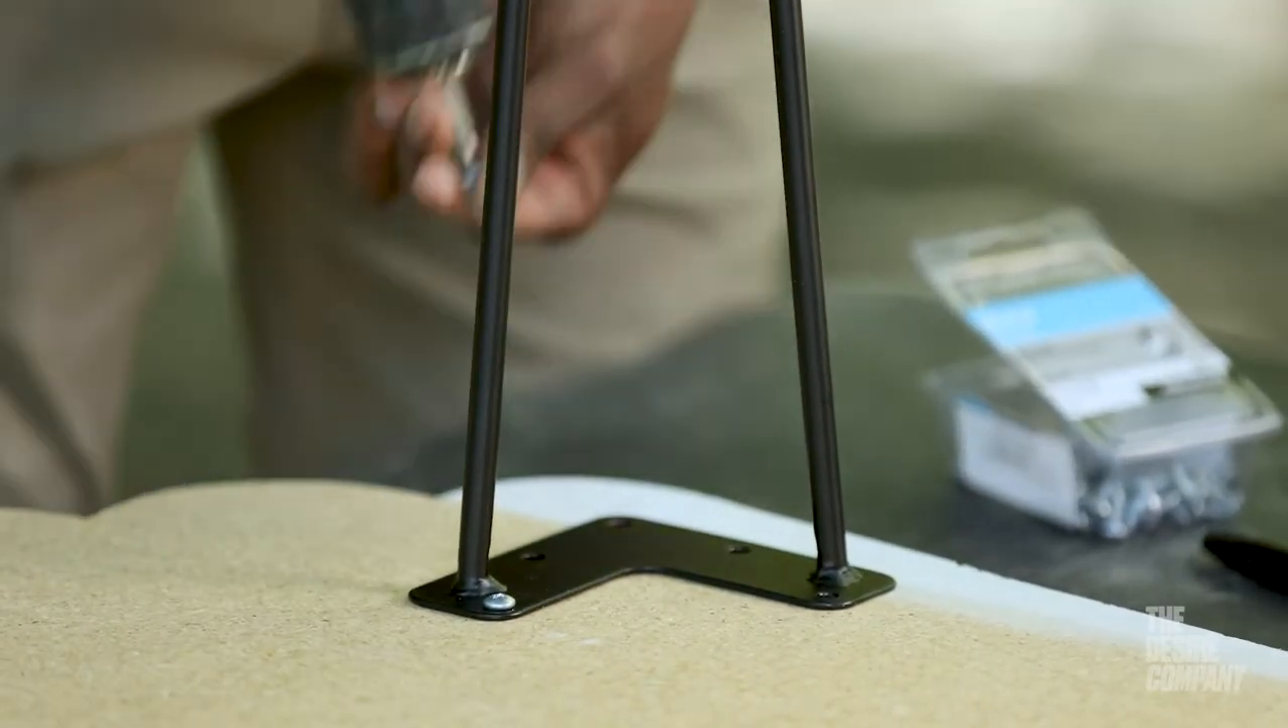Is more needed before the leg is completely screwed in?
Yes.